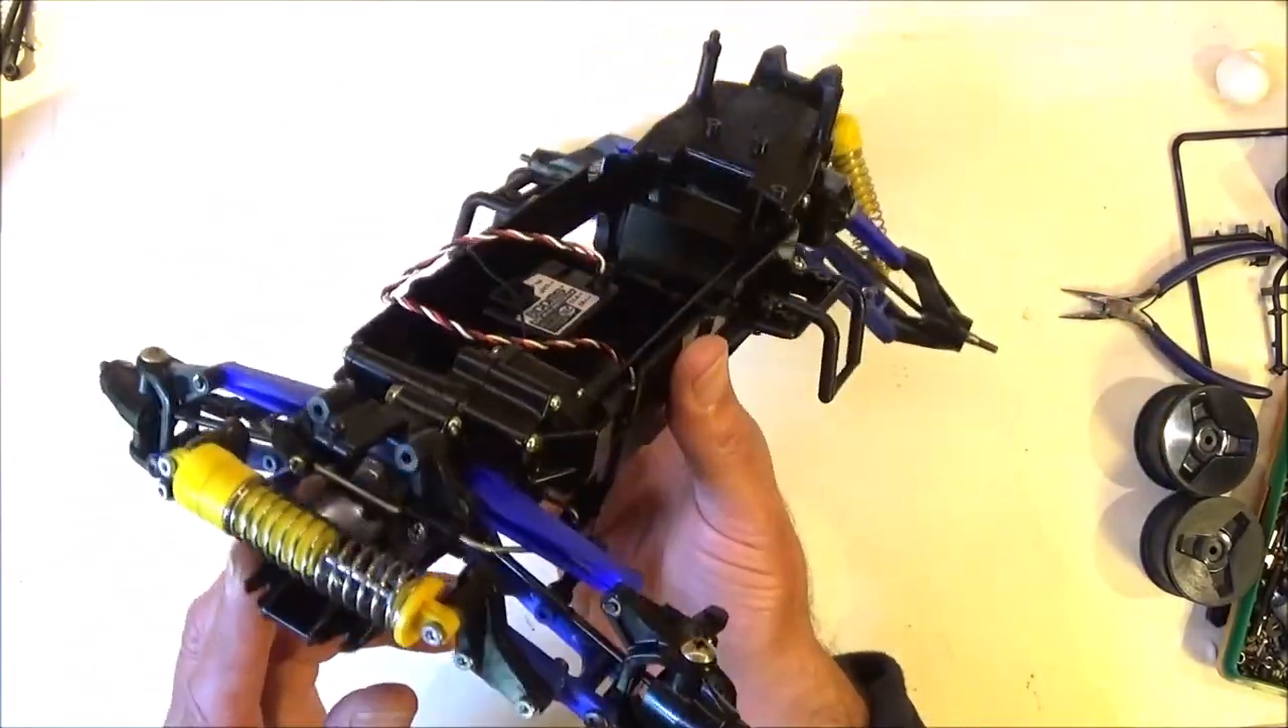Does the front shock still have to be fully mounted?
No.